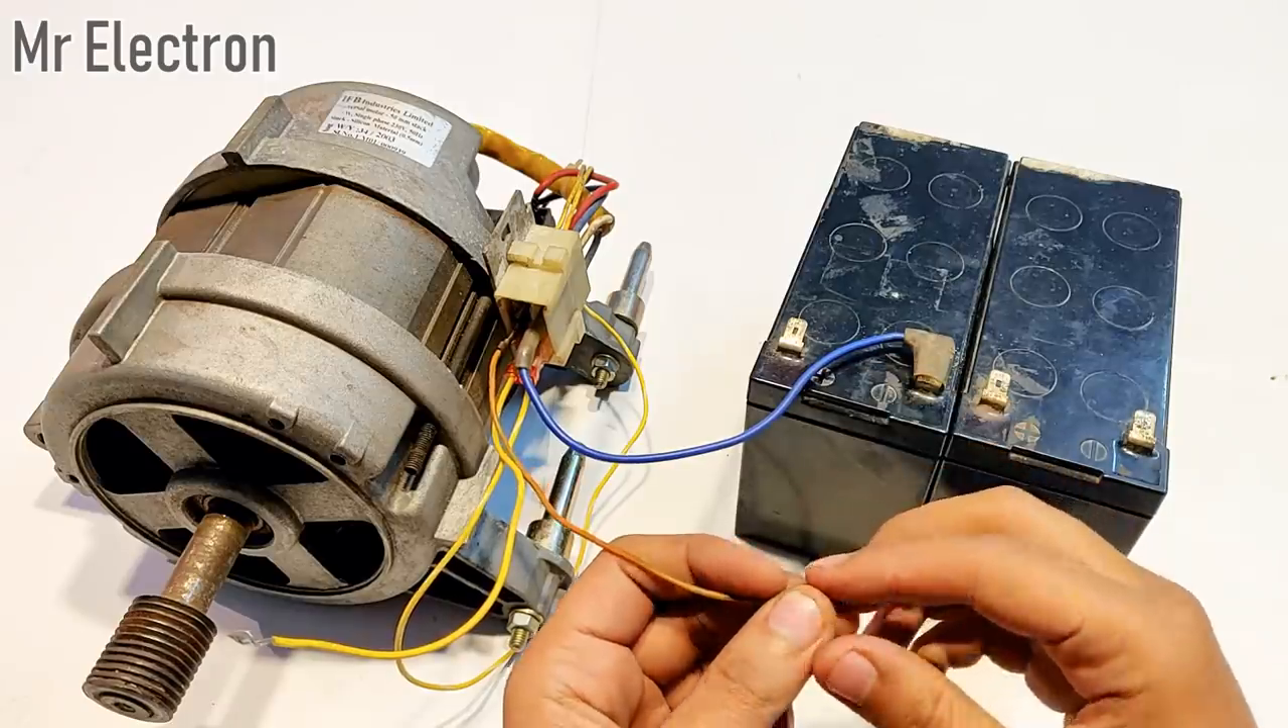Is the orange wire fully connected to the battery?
No.